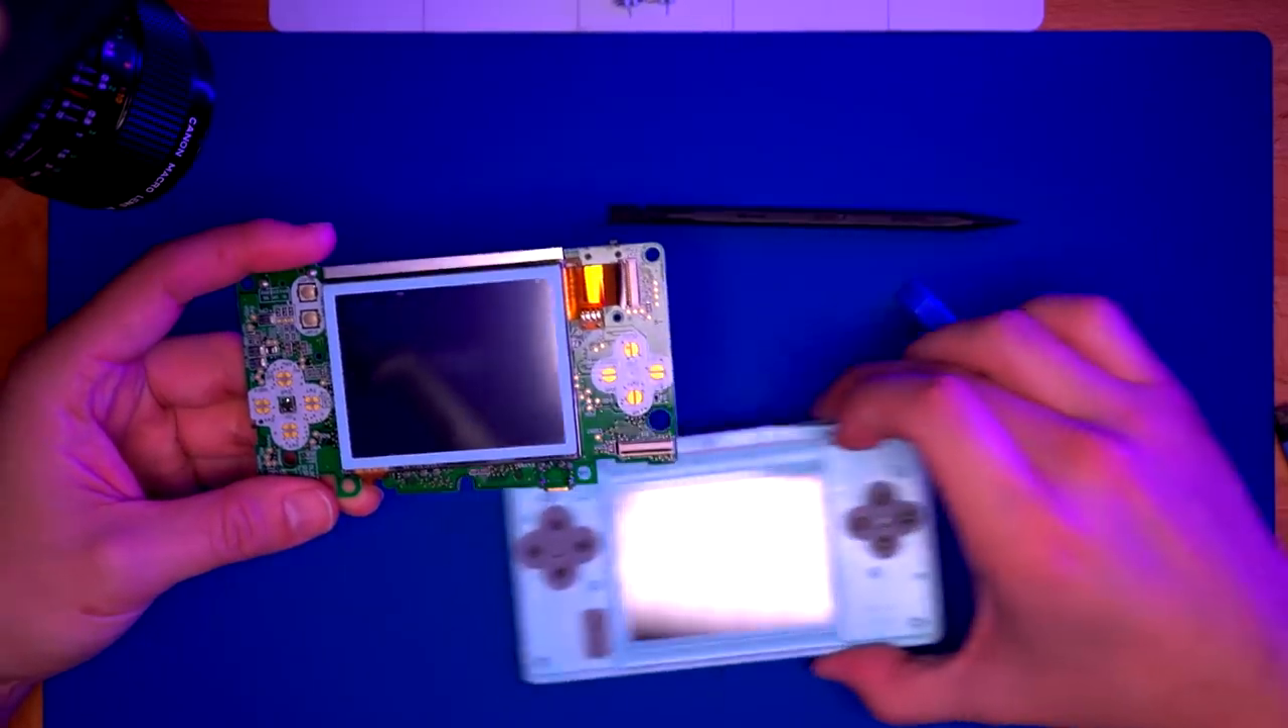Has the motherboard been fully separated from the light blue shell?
Yes.